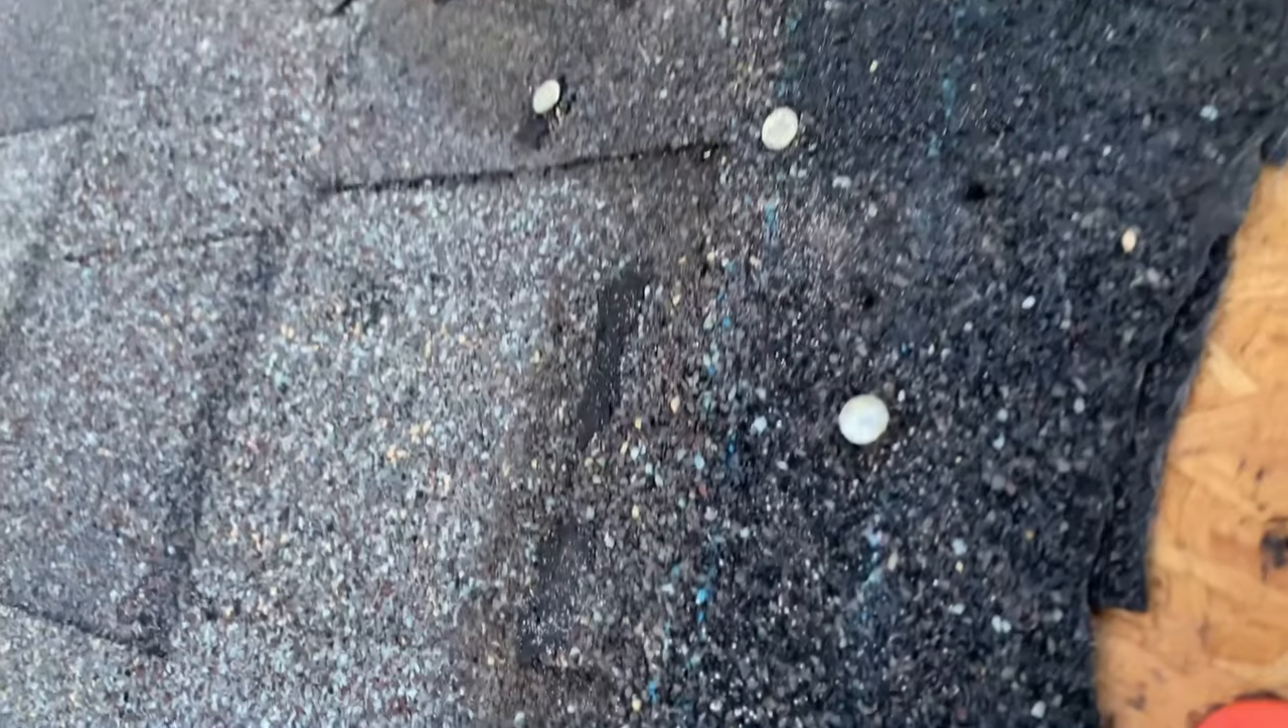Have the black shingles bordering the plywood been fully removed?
No.